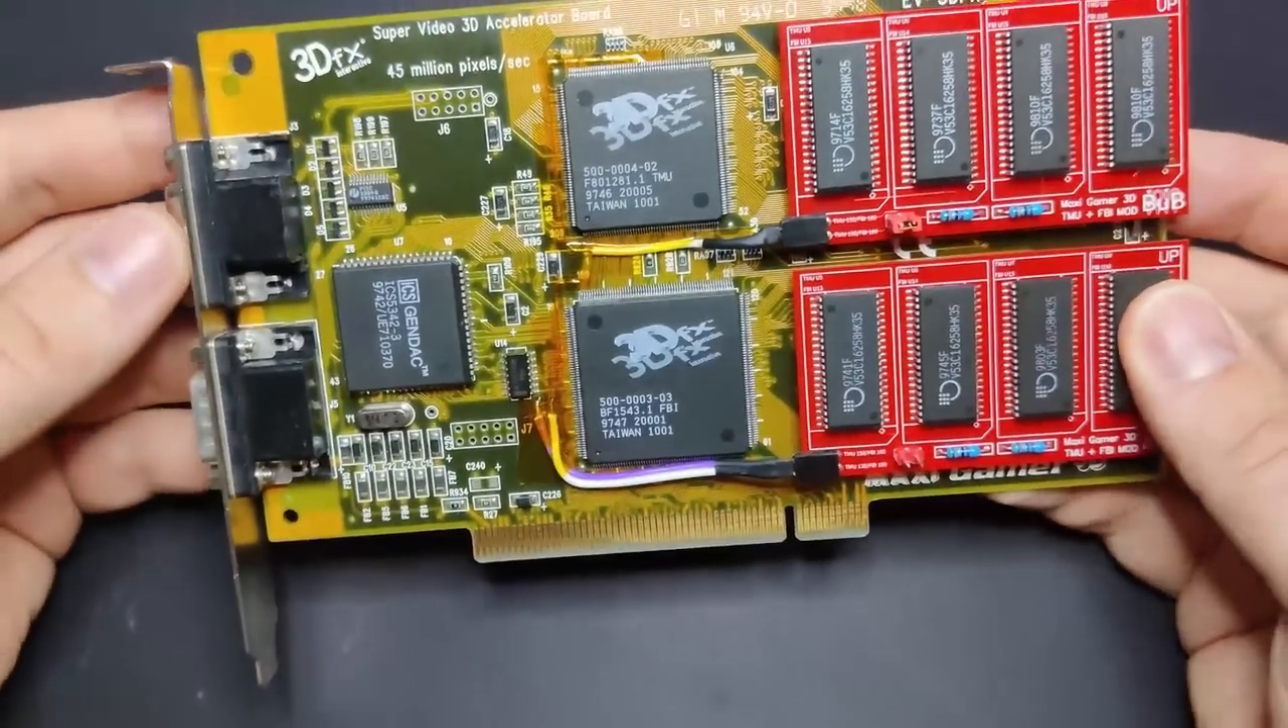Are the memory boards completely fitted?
Yes.